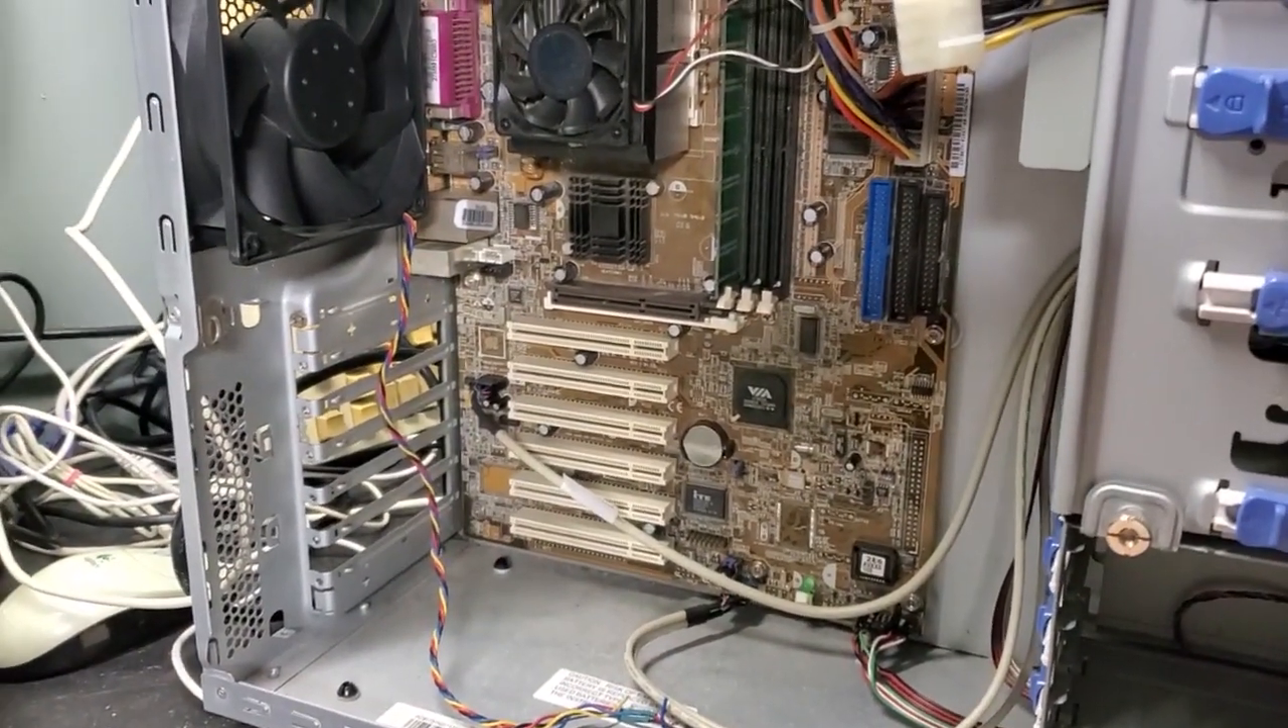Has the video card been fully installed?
No.